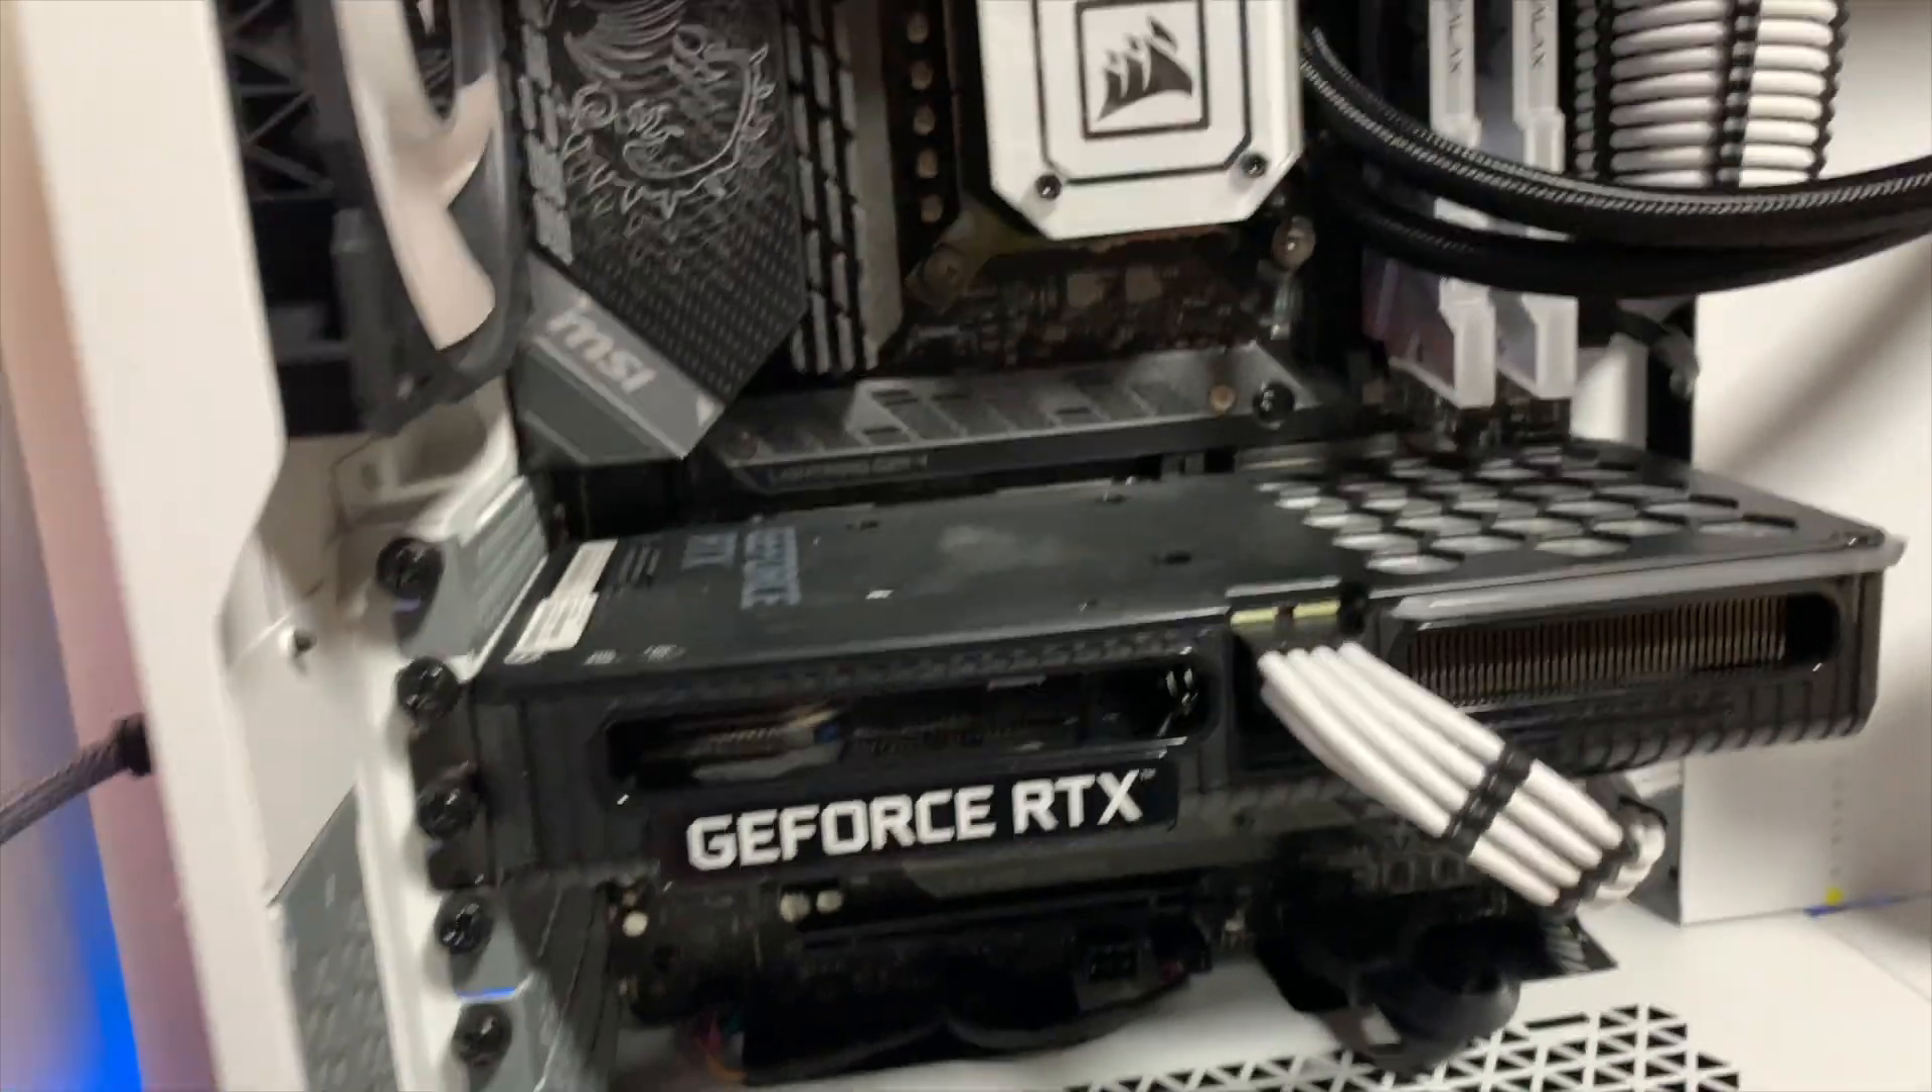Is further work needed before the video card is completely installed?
No.